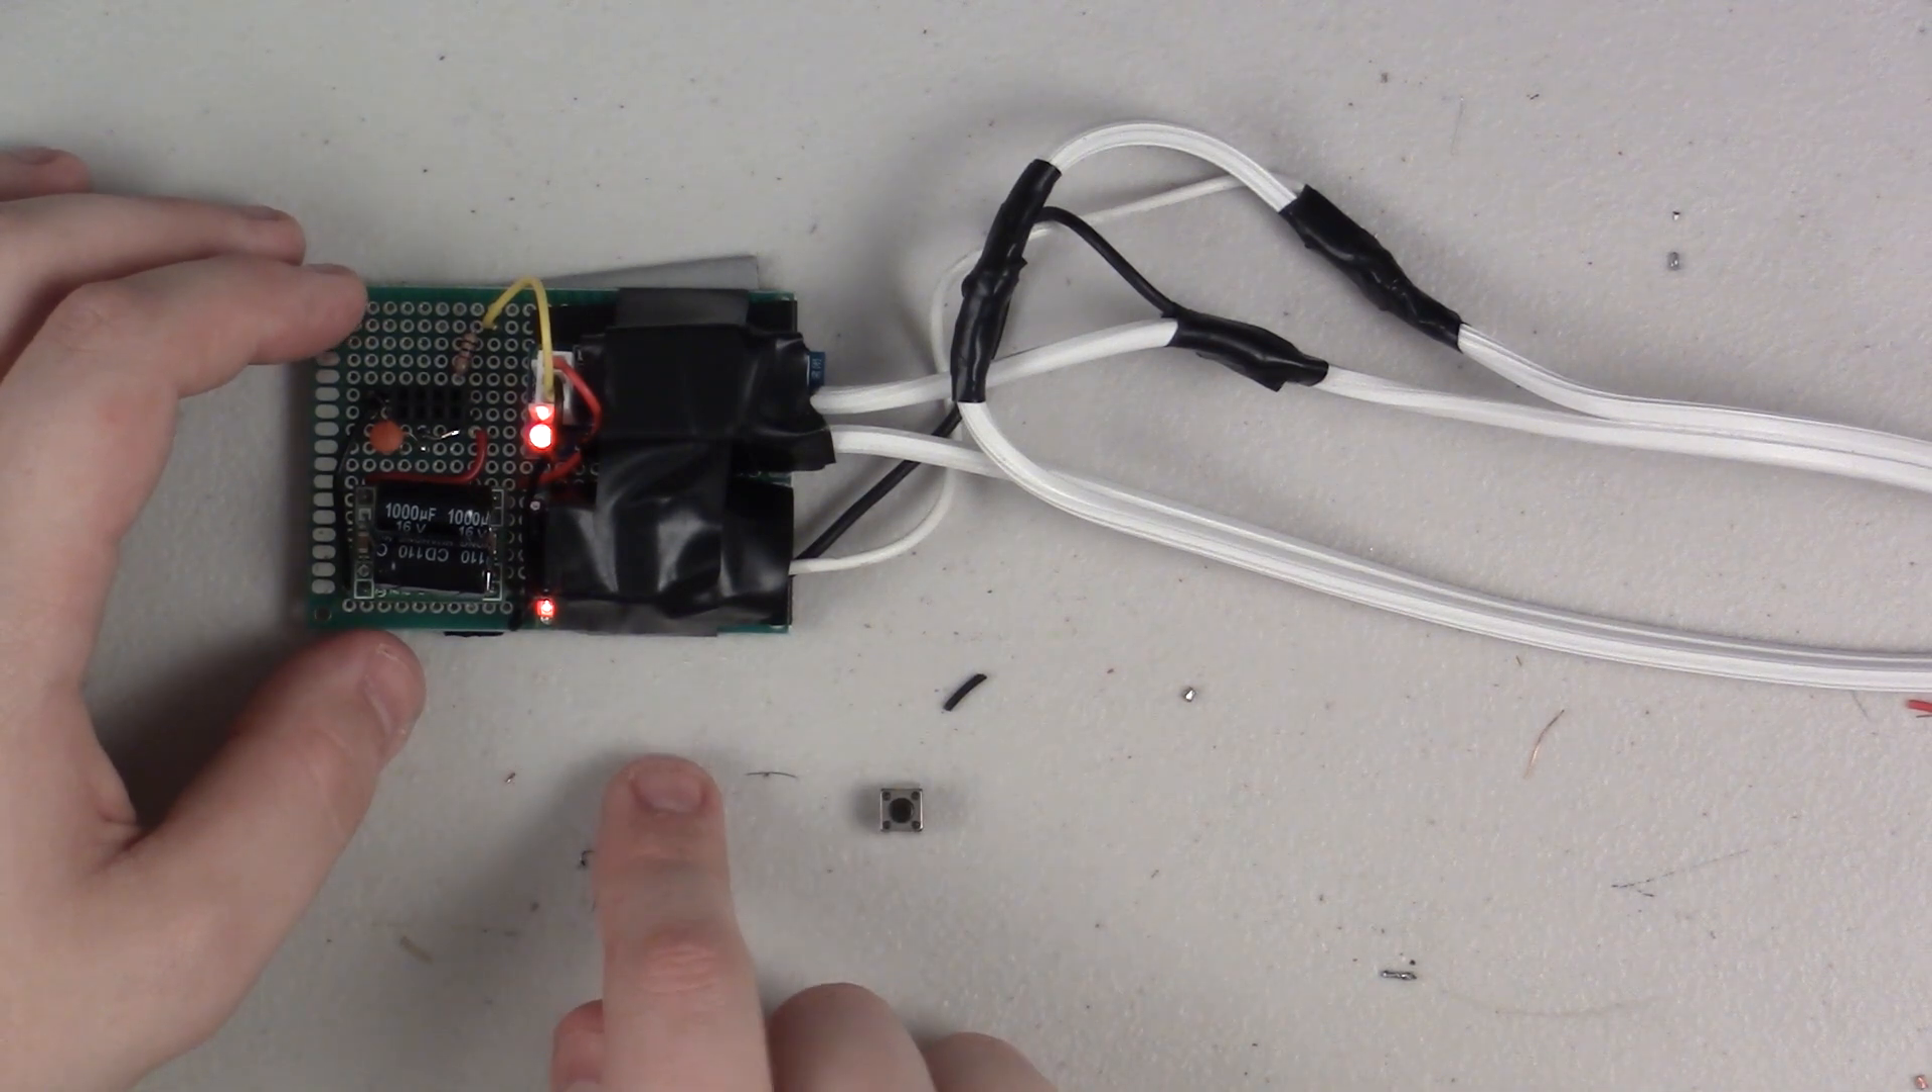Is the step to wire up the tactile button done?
No.